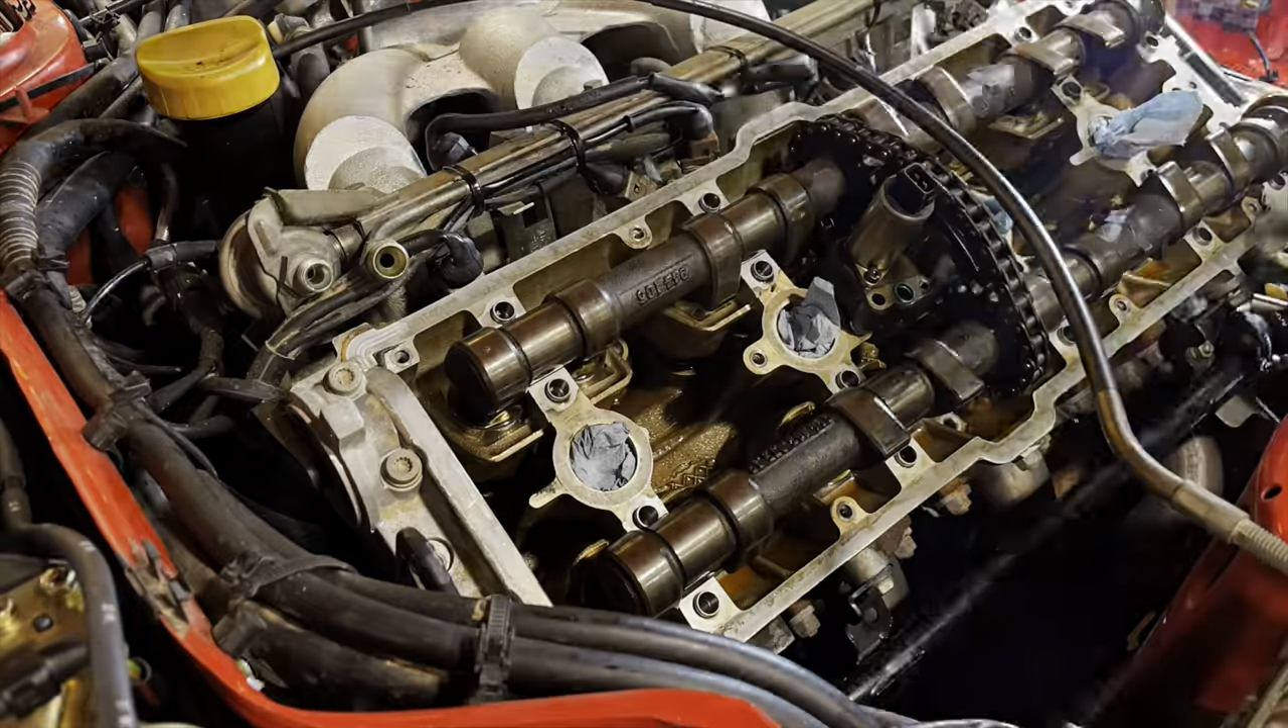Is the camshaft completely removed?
No.